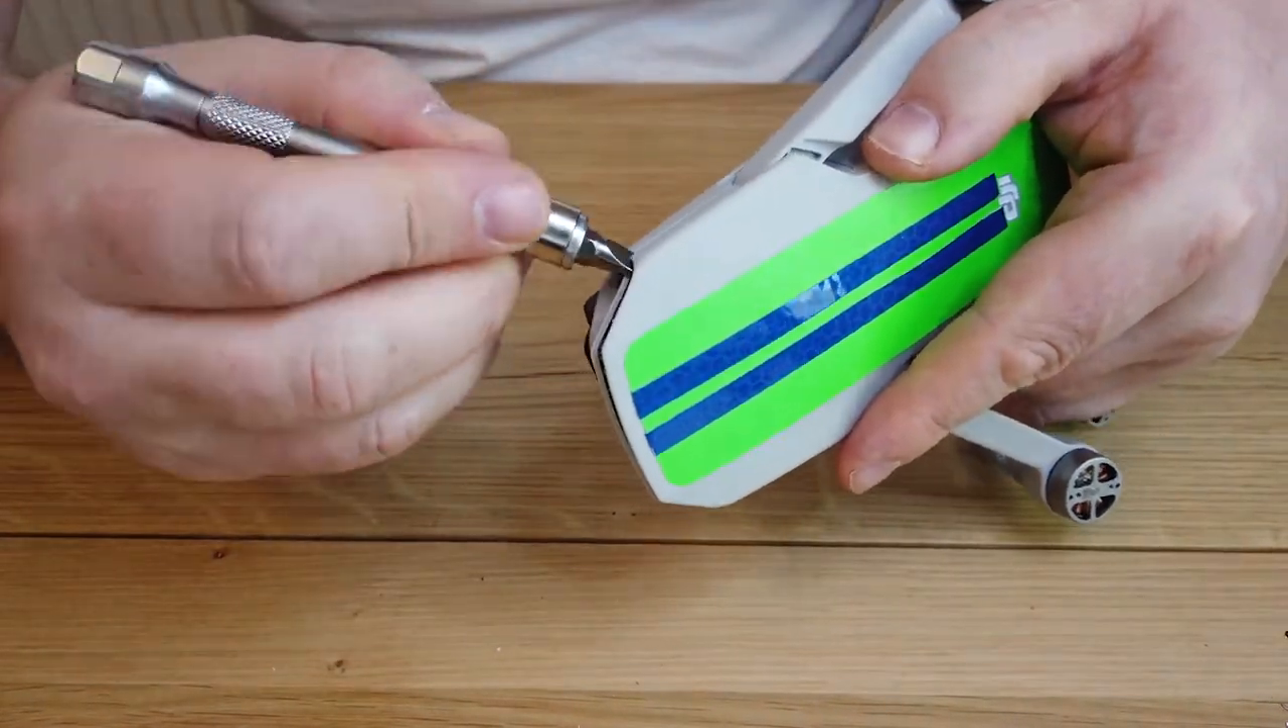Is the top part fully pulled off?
No.